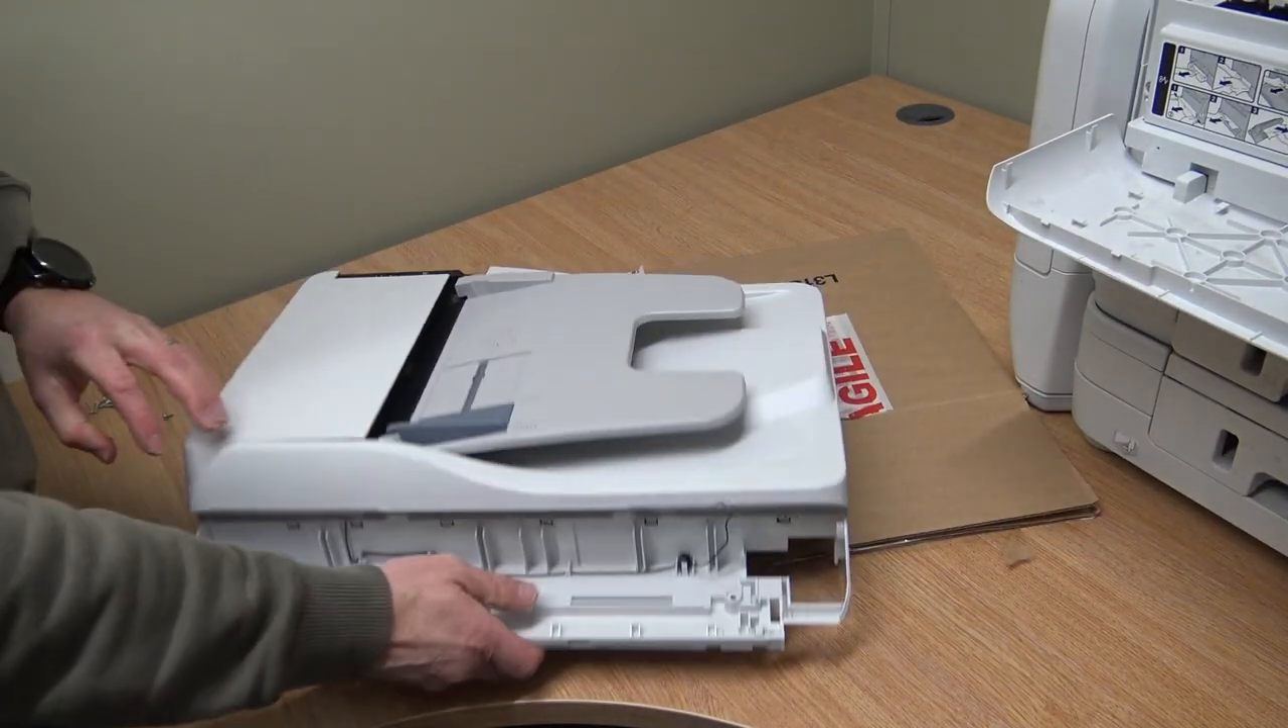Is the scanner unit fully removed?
Yes.